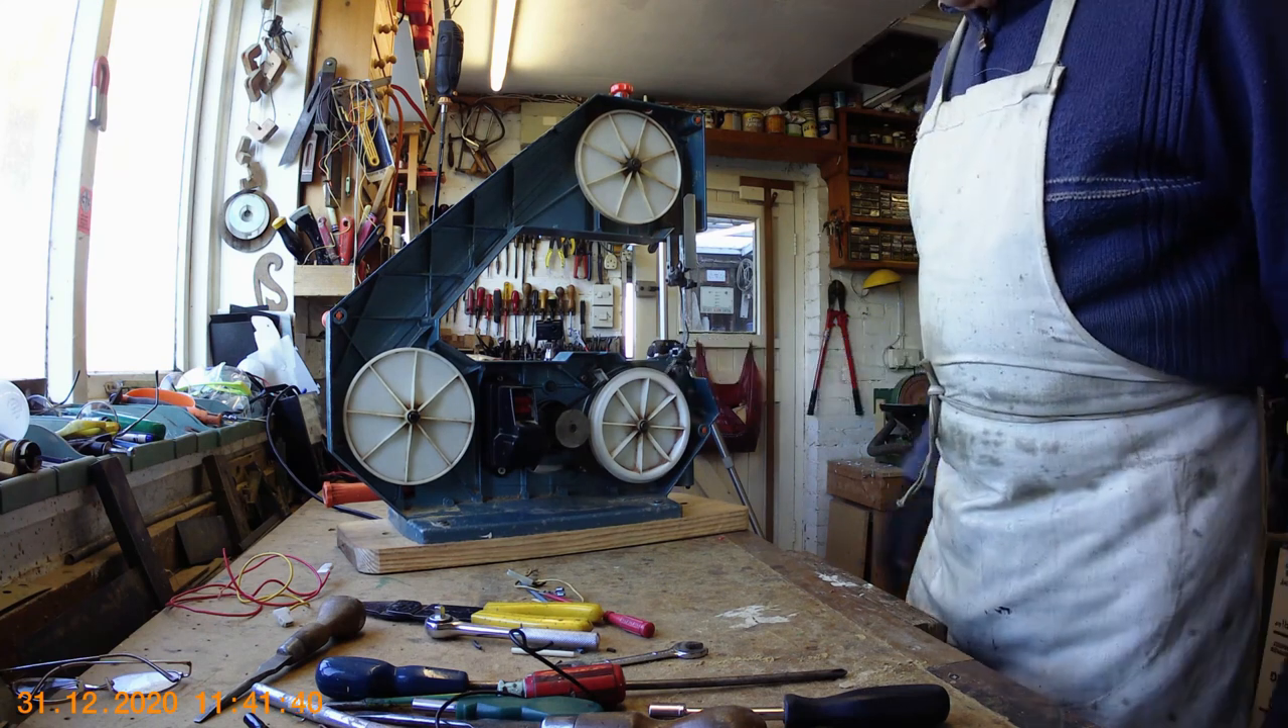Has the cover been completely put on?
No.